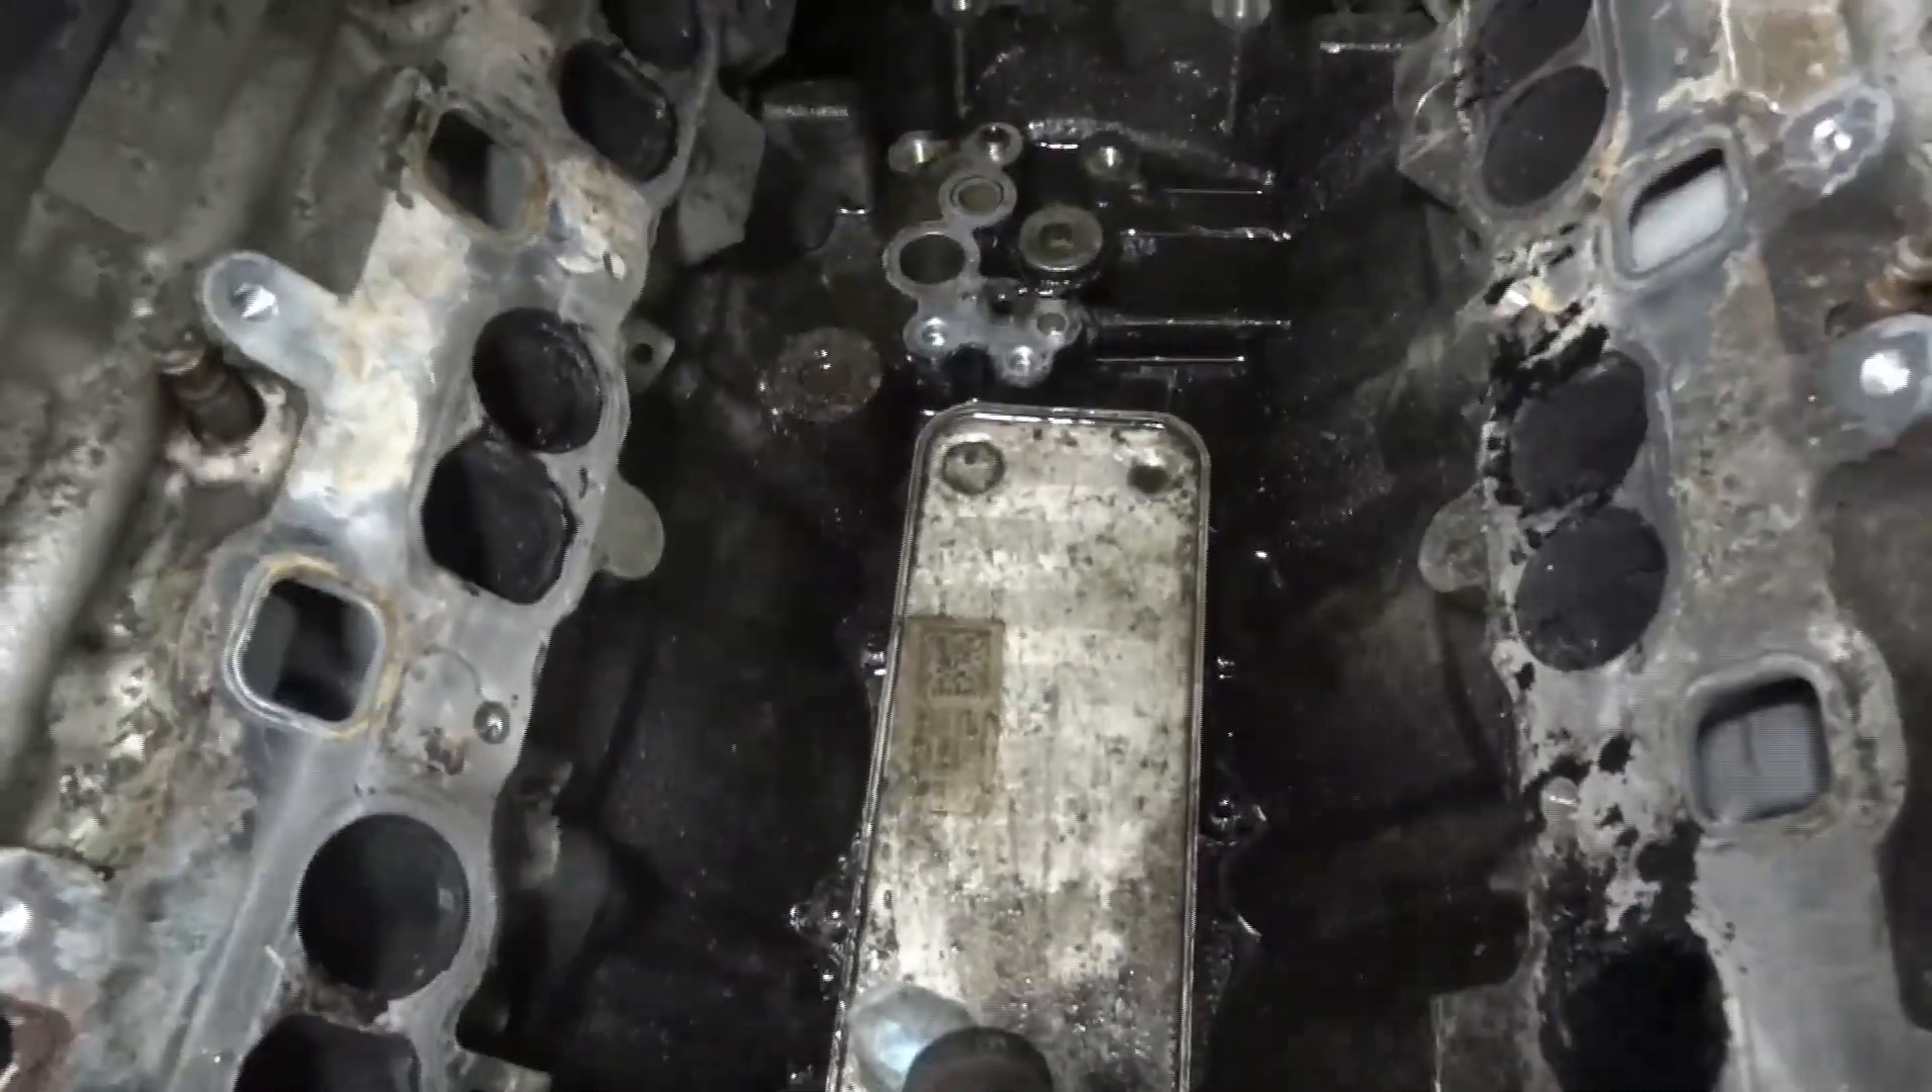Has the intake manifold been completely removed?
Yes.